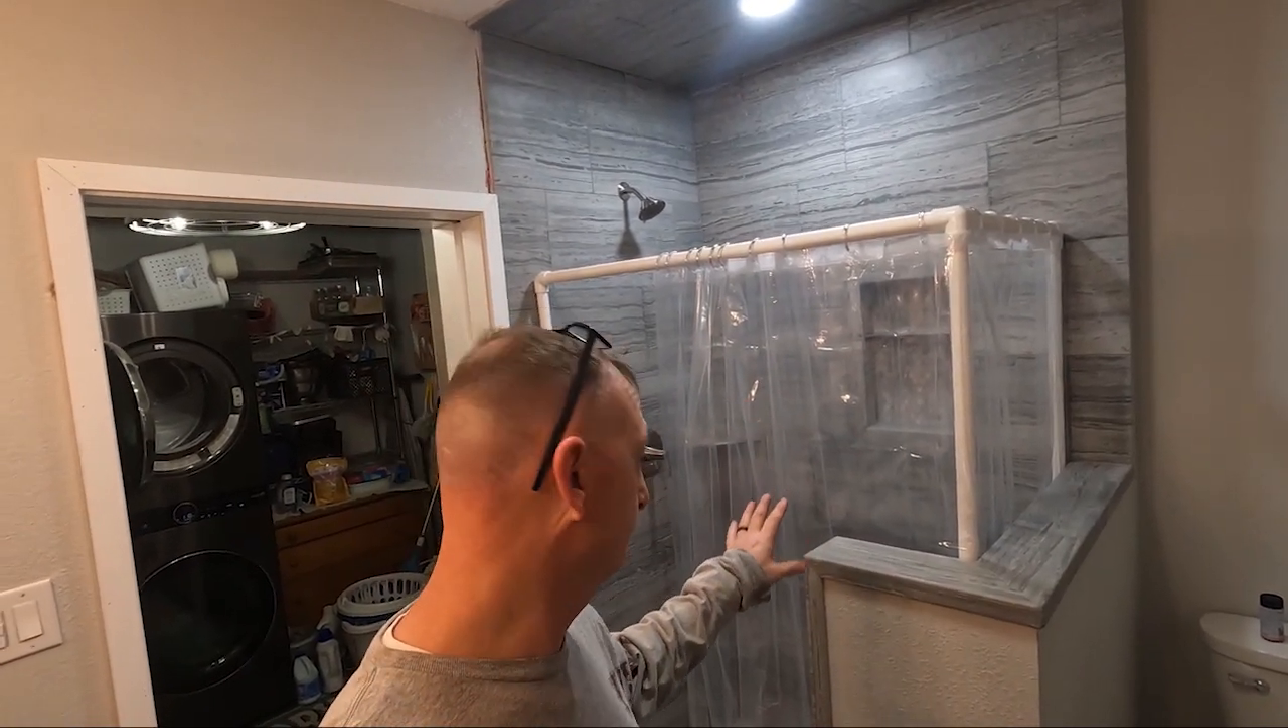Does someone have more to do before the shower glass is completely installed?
Yes.